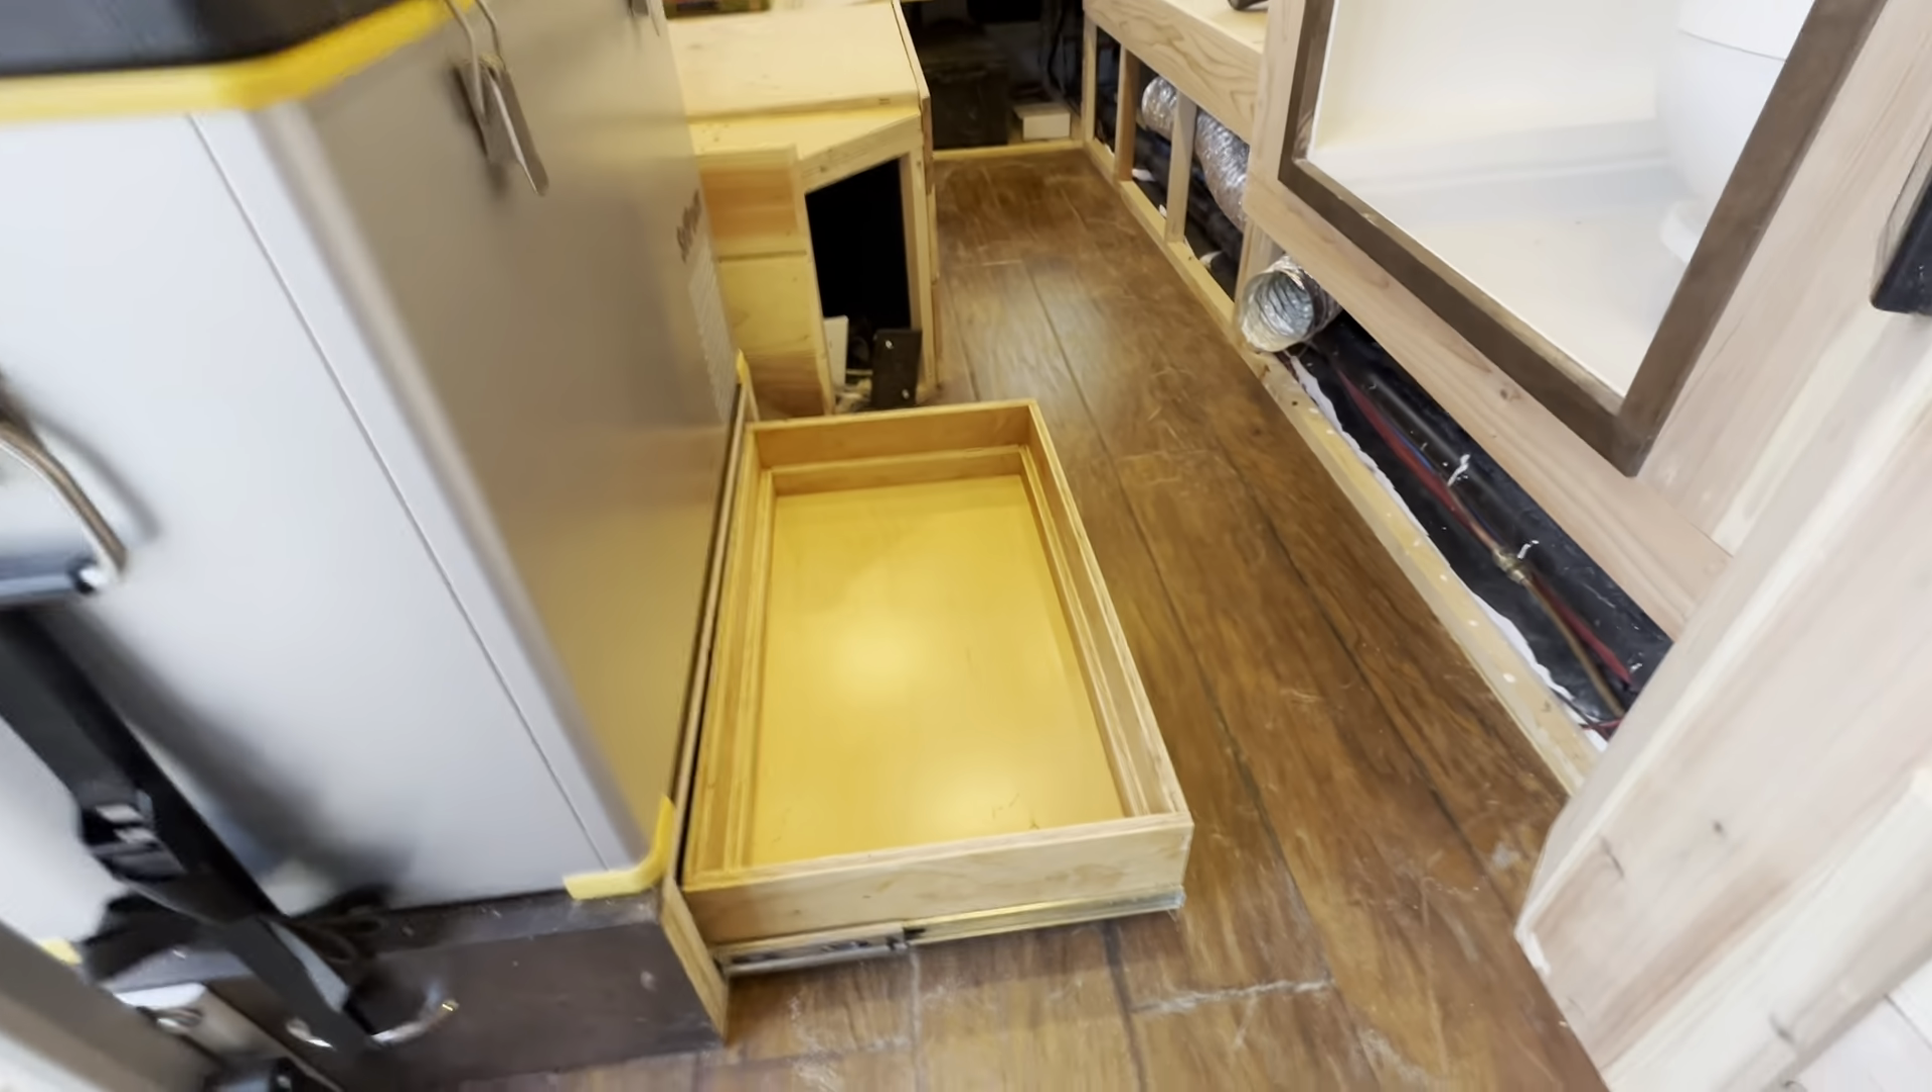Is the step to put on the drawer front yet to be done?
Yes.